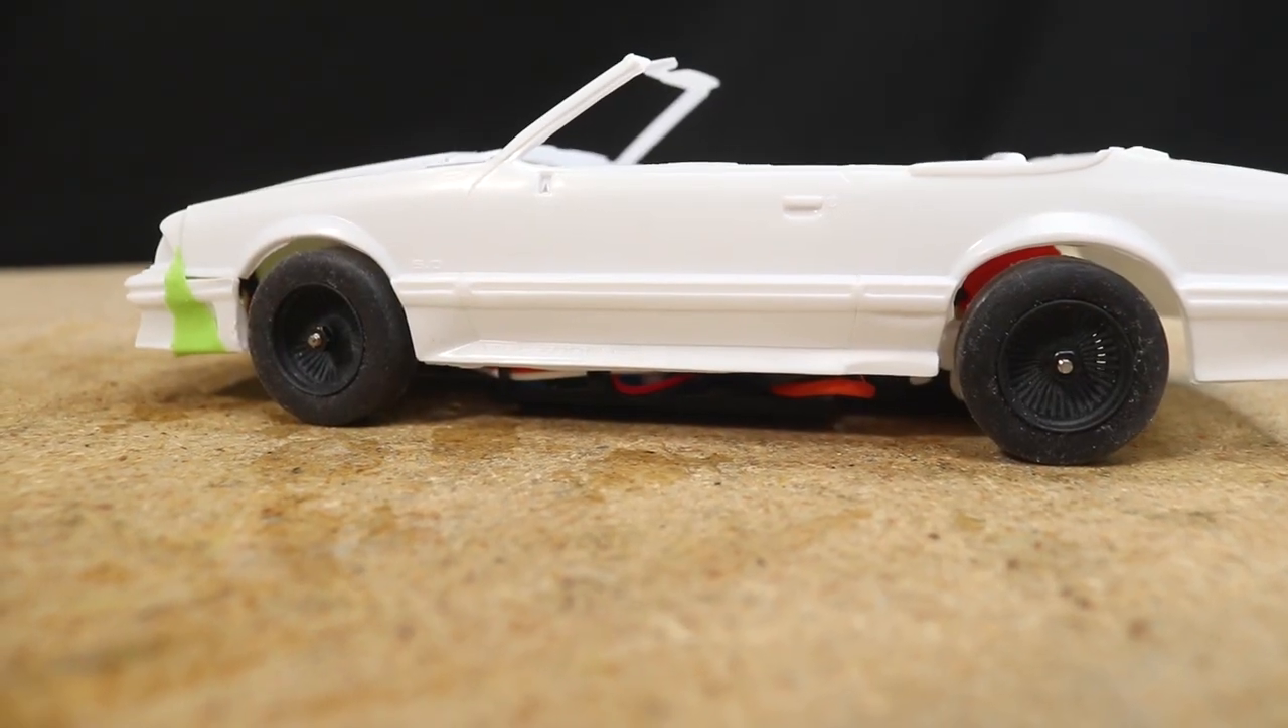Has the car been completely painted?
No.